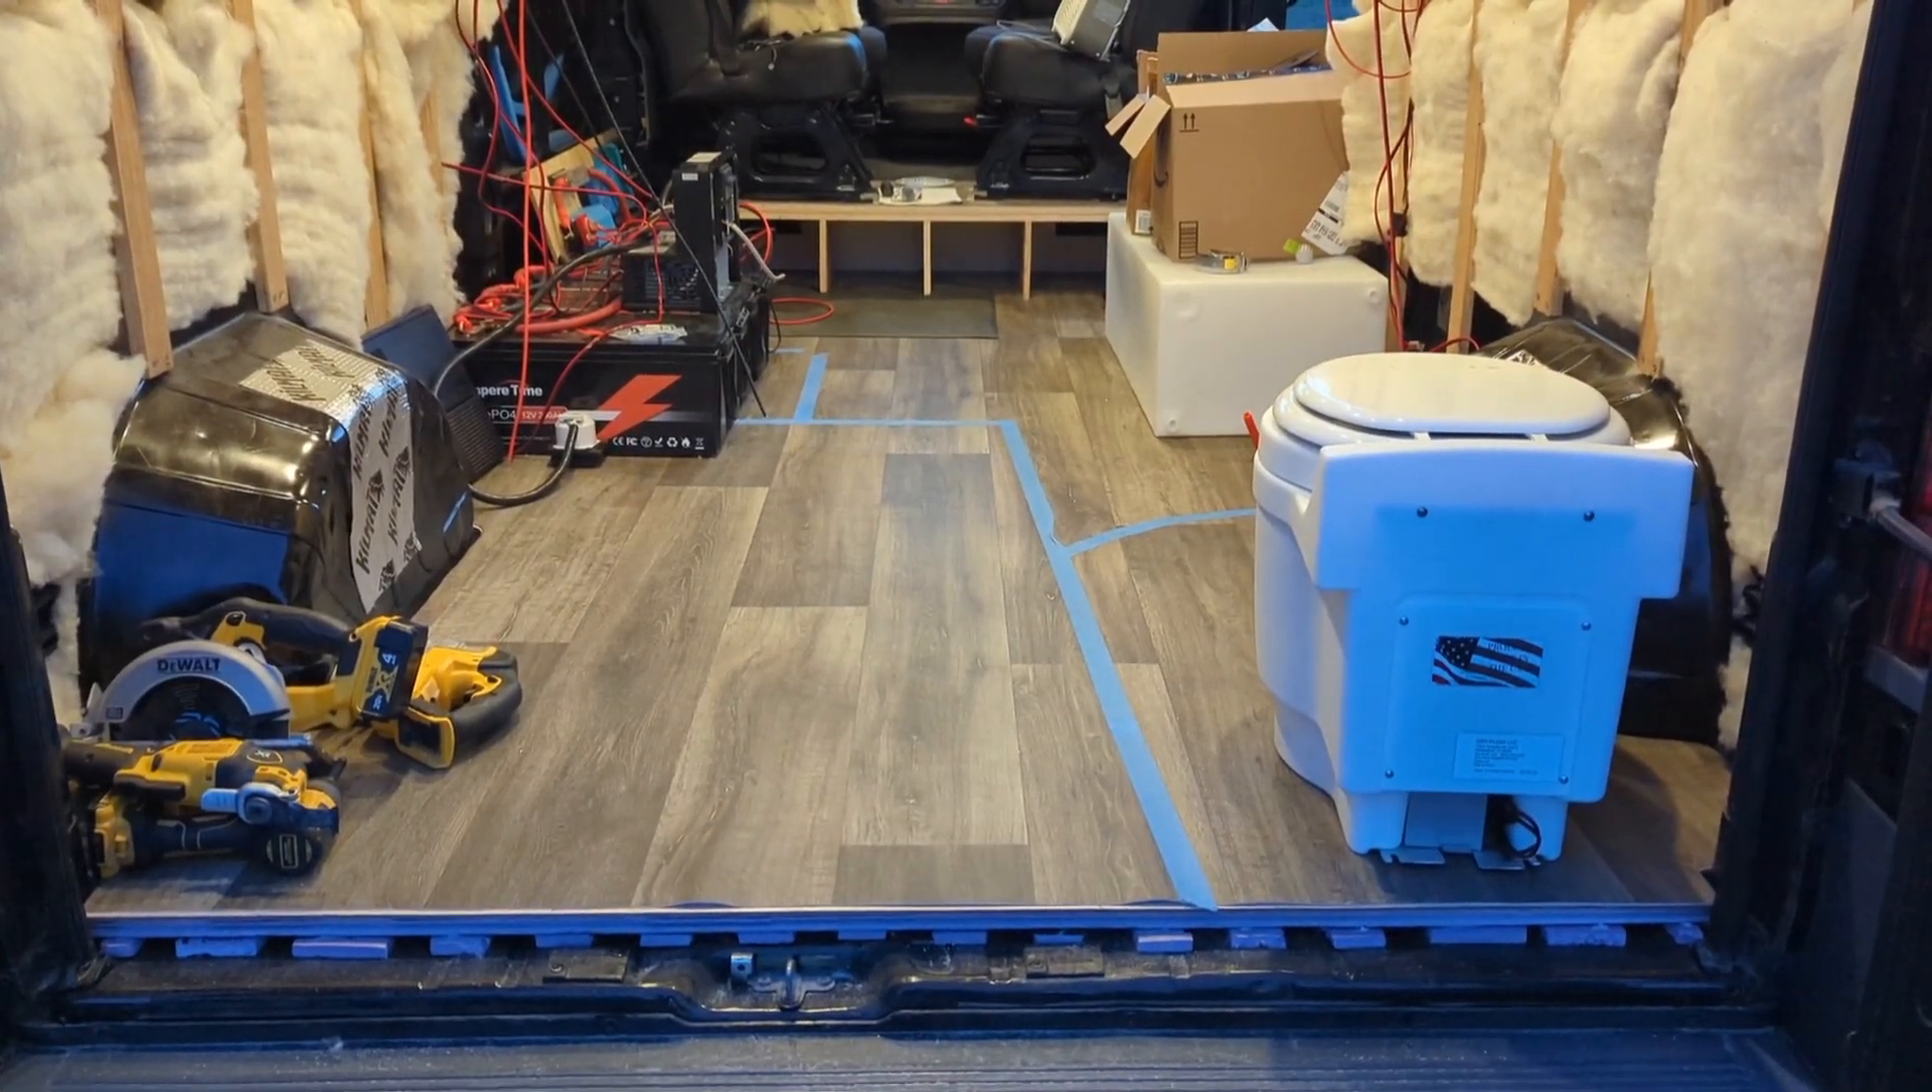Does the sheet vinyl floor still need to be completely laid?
No.